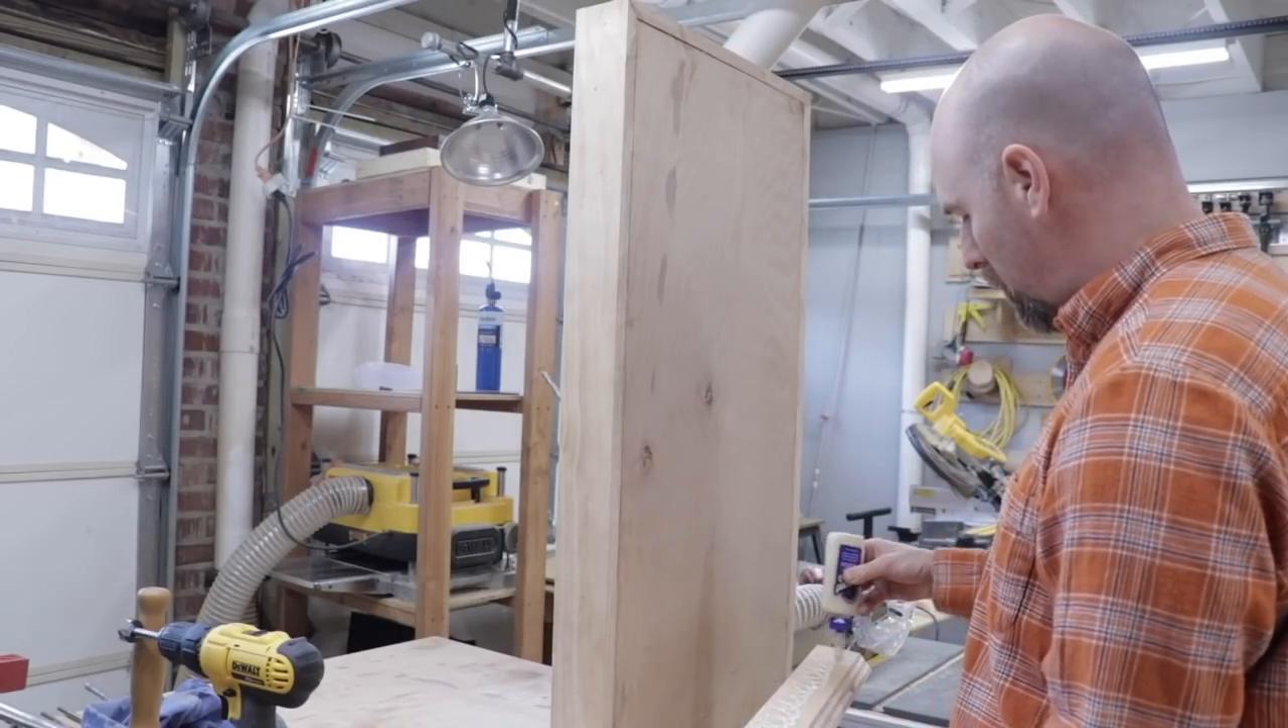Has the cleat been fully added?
No.